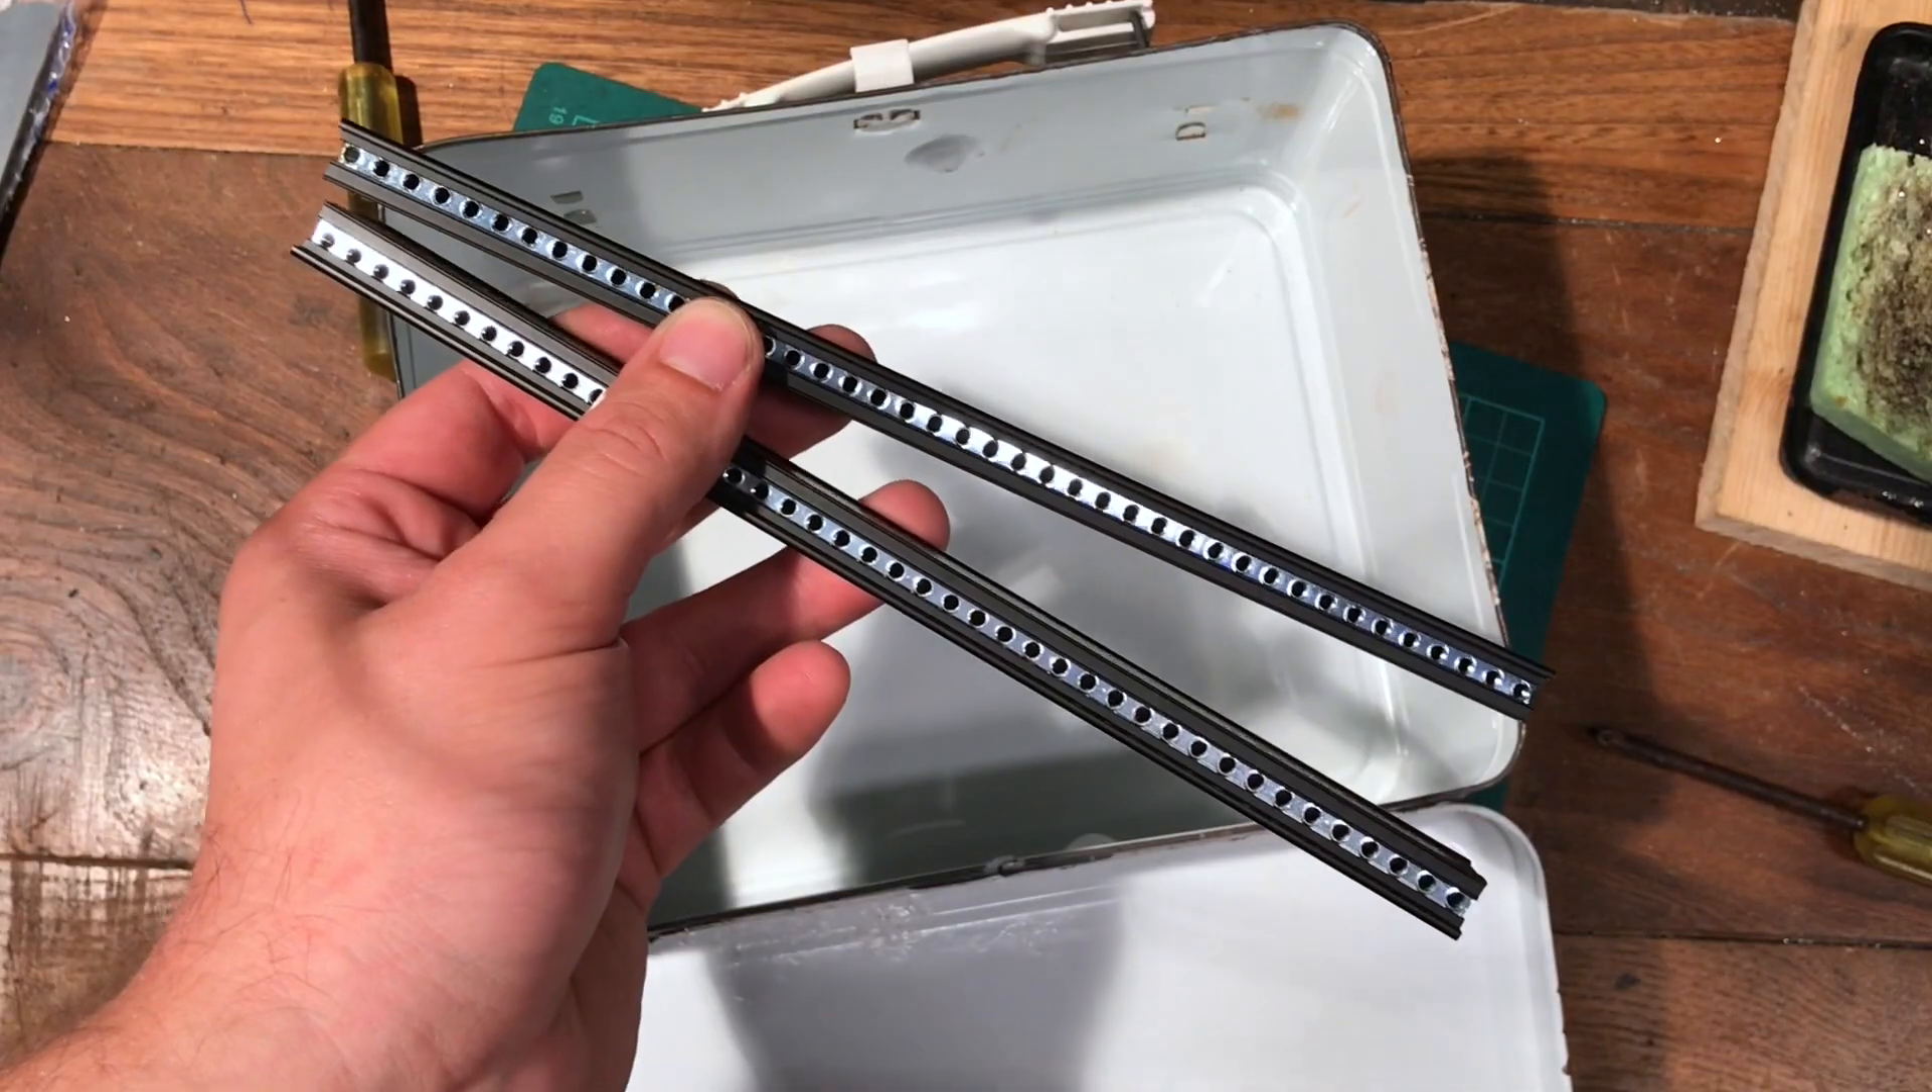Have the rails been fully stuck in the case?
No.